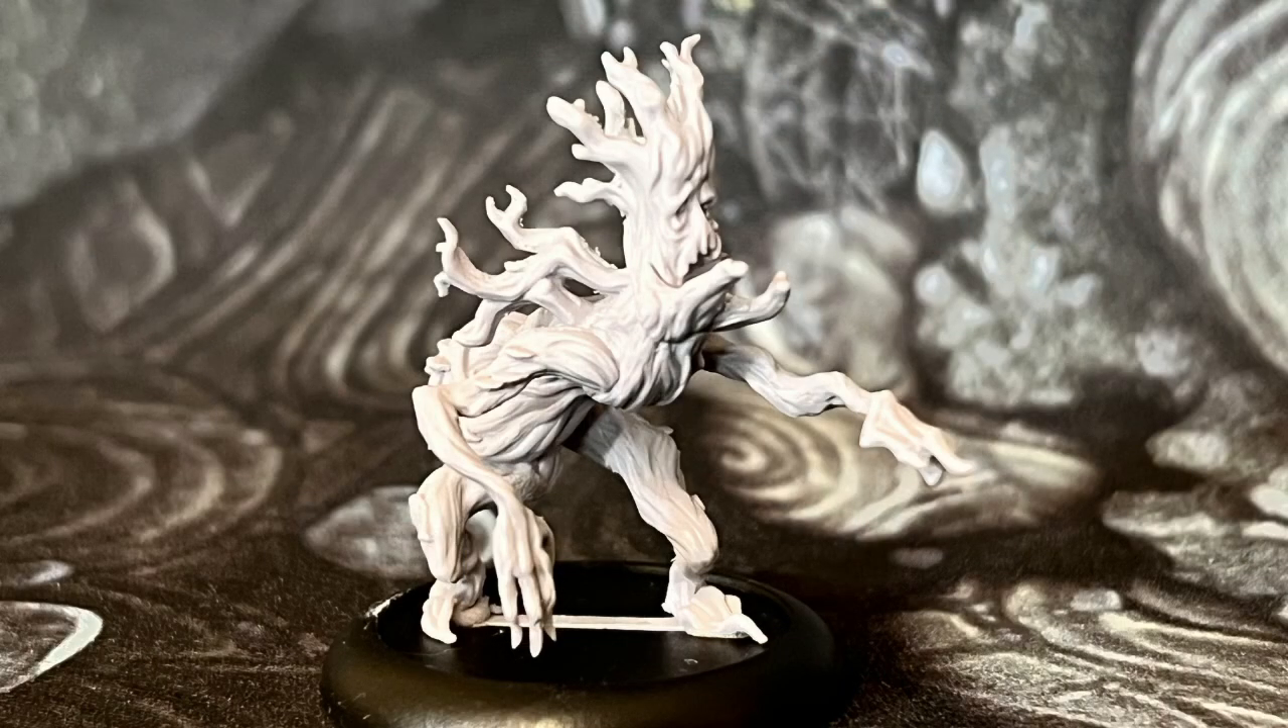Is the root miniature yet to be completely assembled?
No.